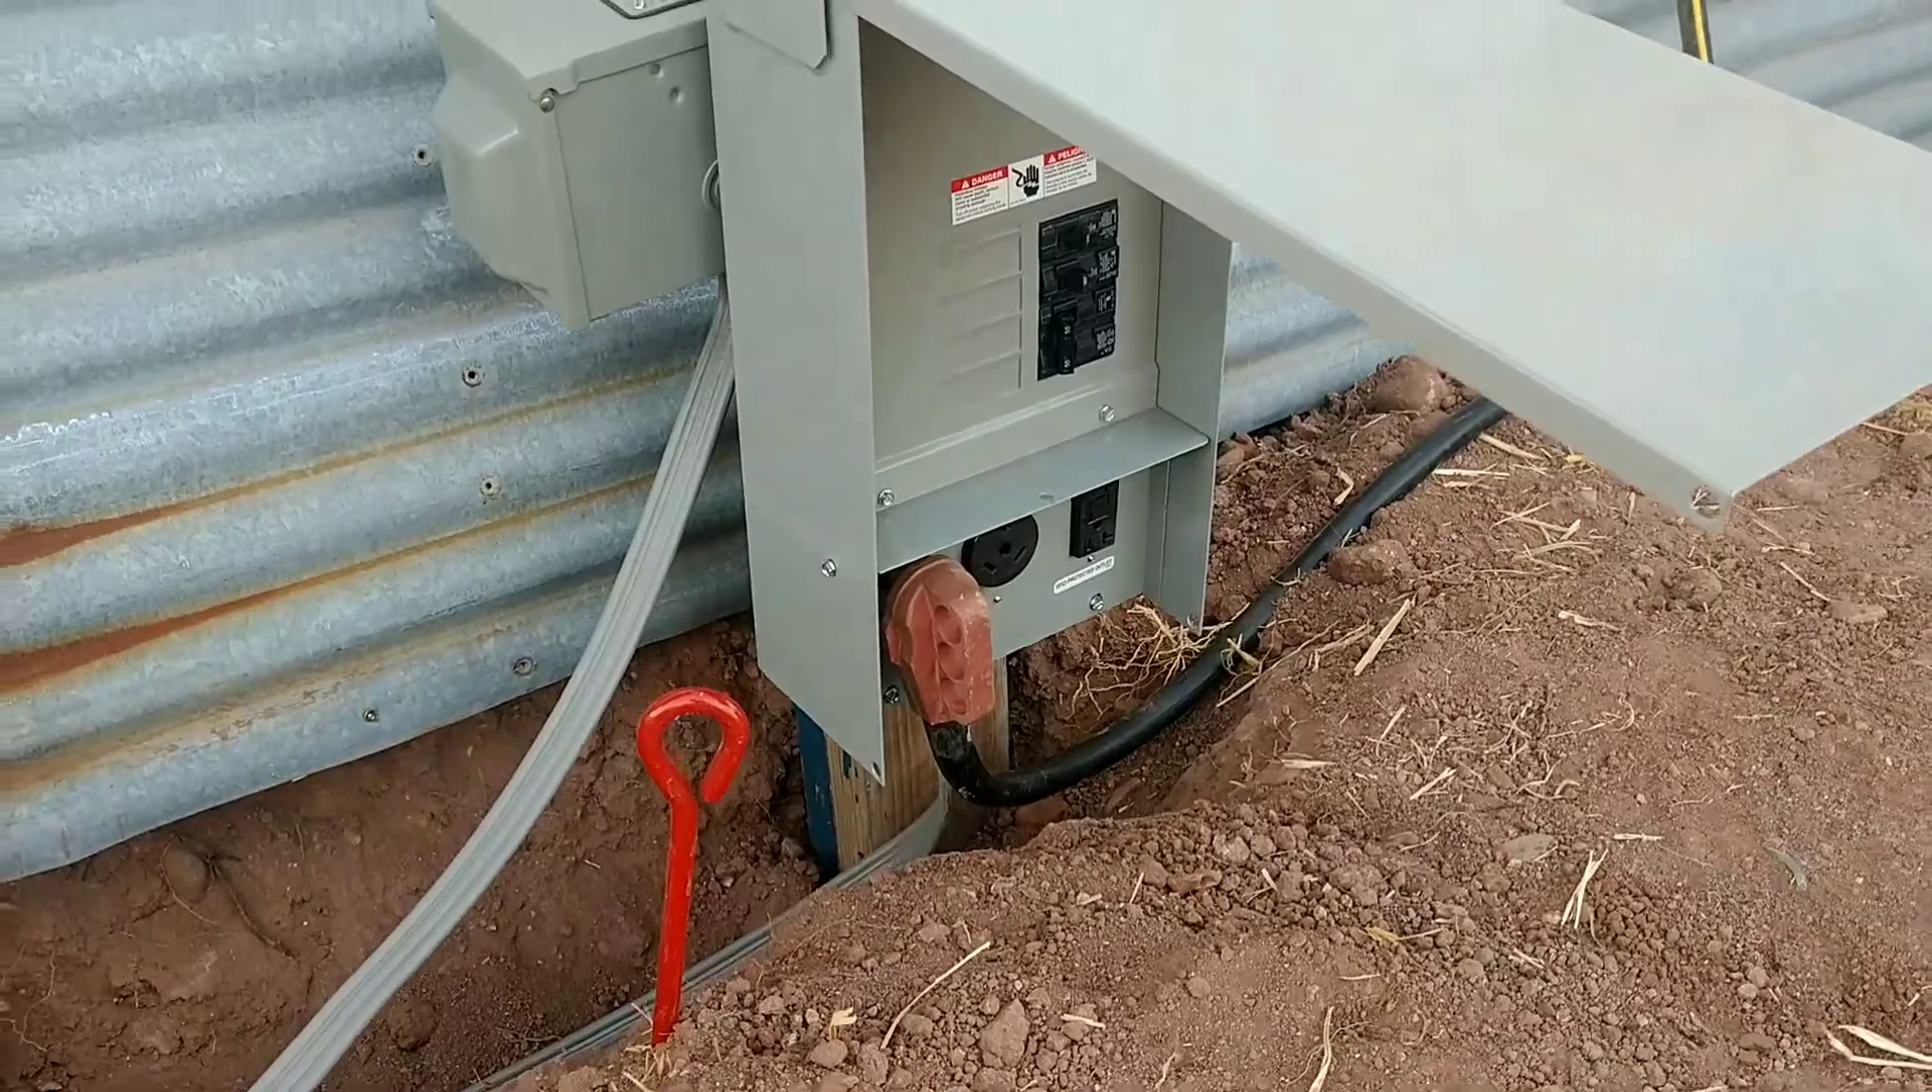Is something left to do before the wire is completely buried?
Yes.